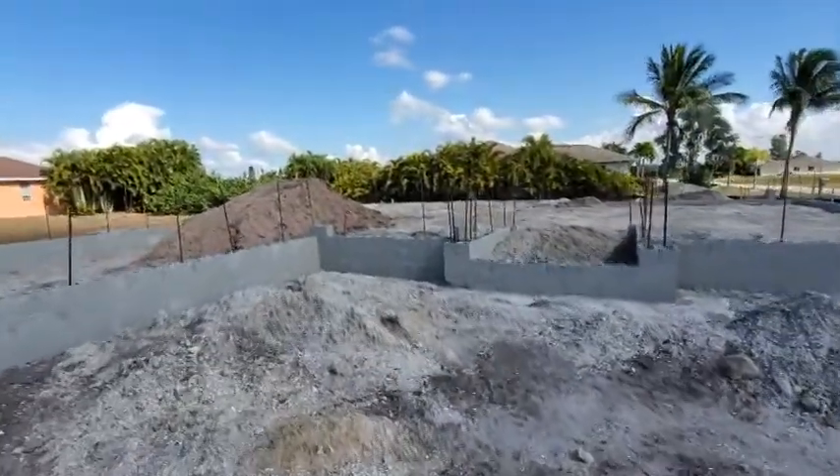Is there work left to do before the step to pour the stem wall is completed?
No.